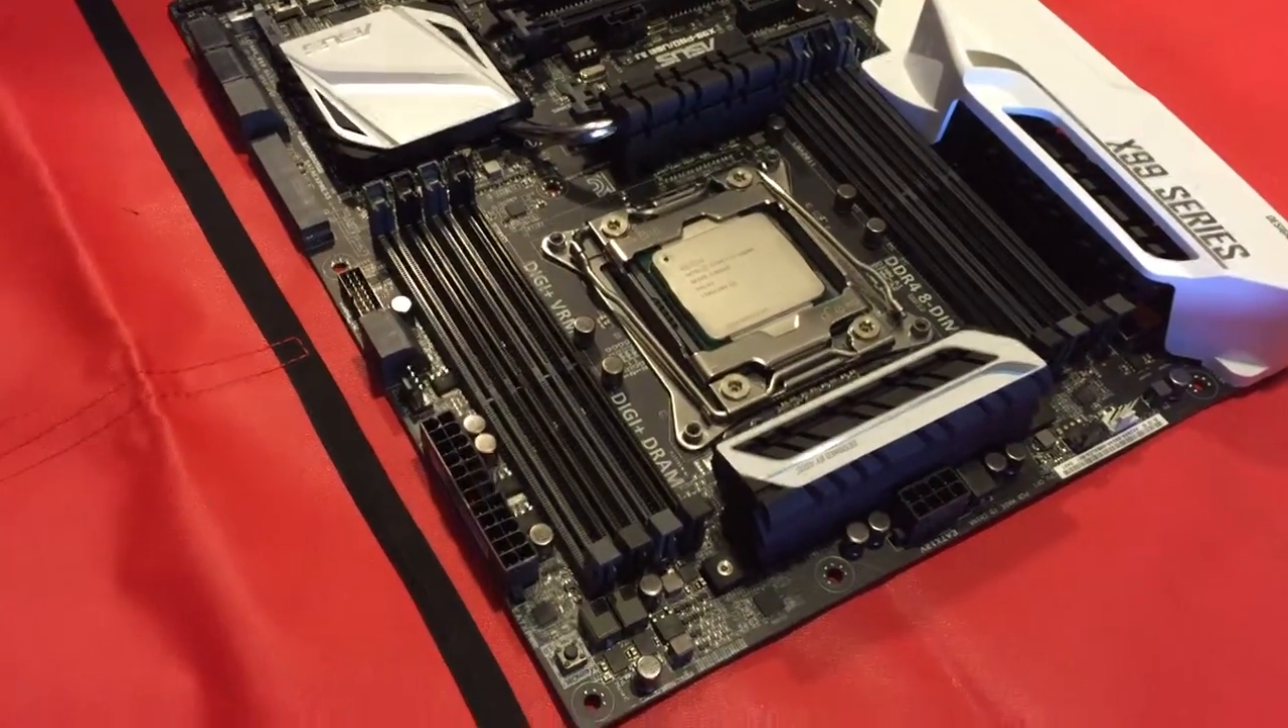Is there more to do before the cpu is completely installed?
No.